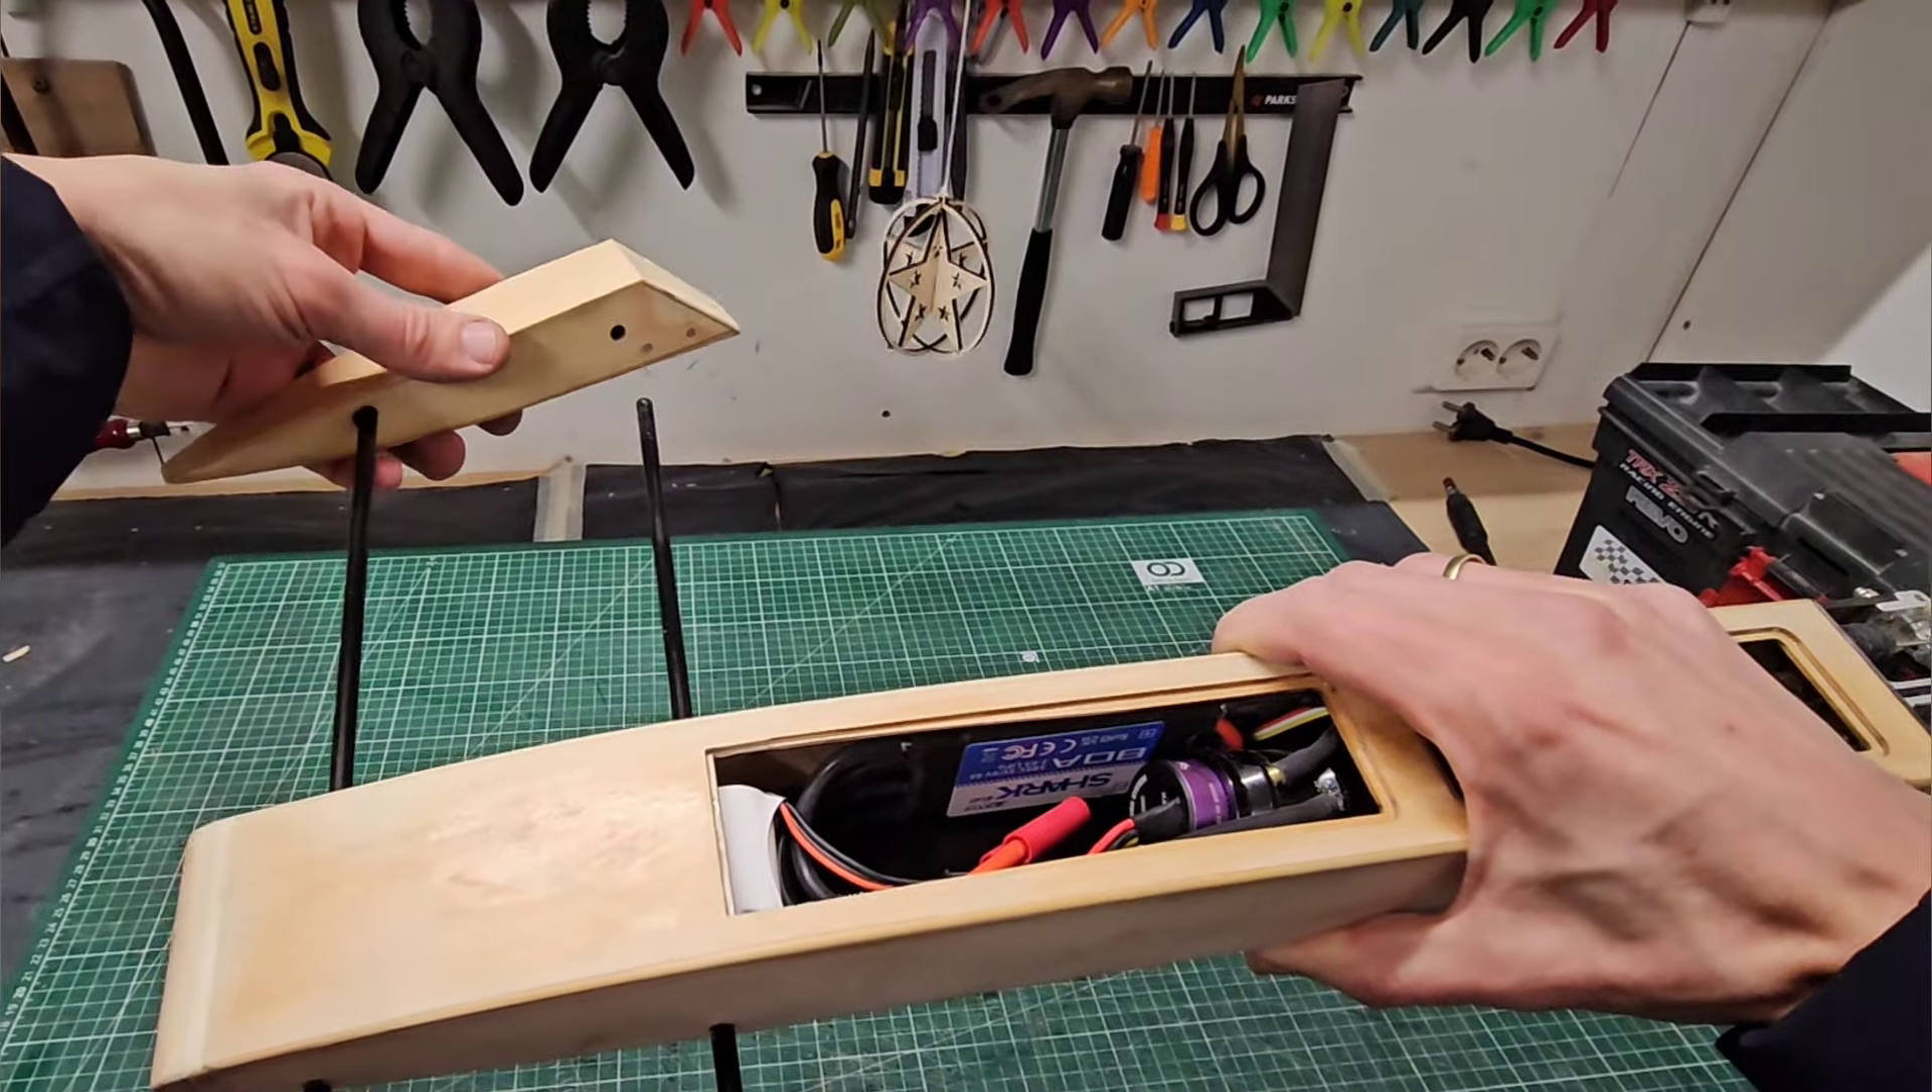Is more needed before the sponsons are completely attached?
Yes.